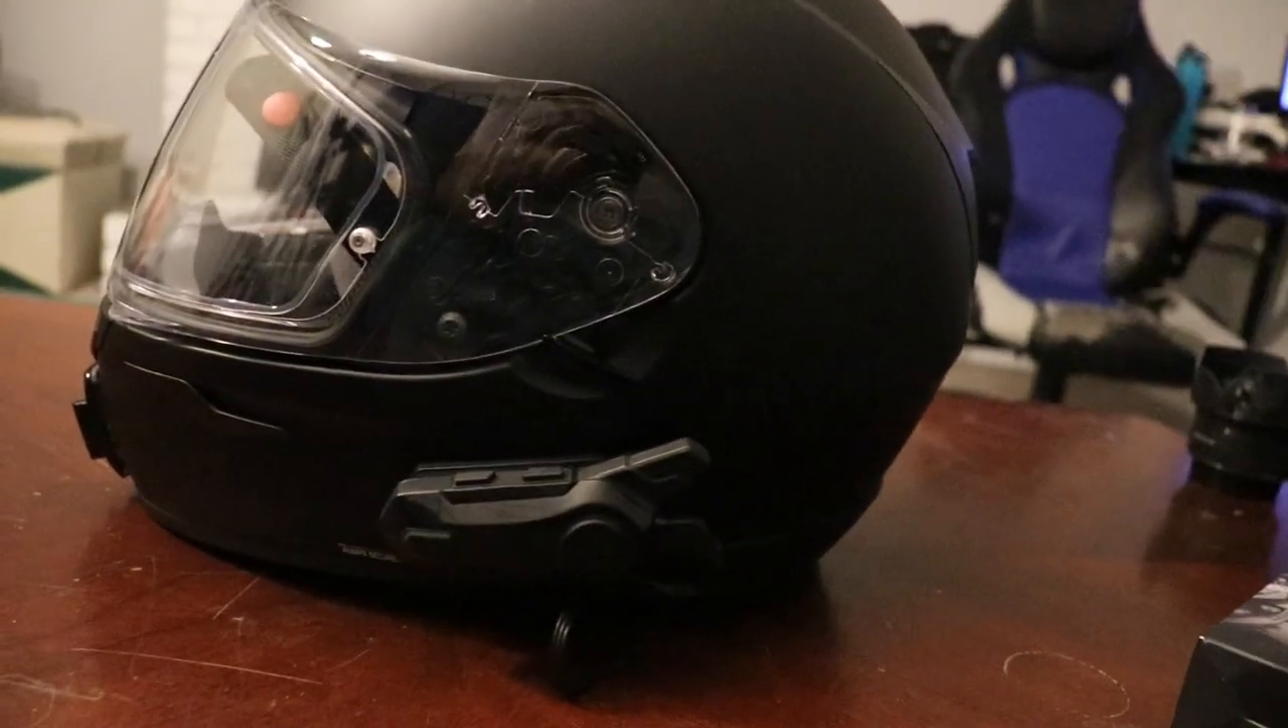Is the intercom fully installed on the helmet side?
Yes.